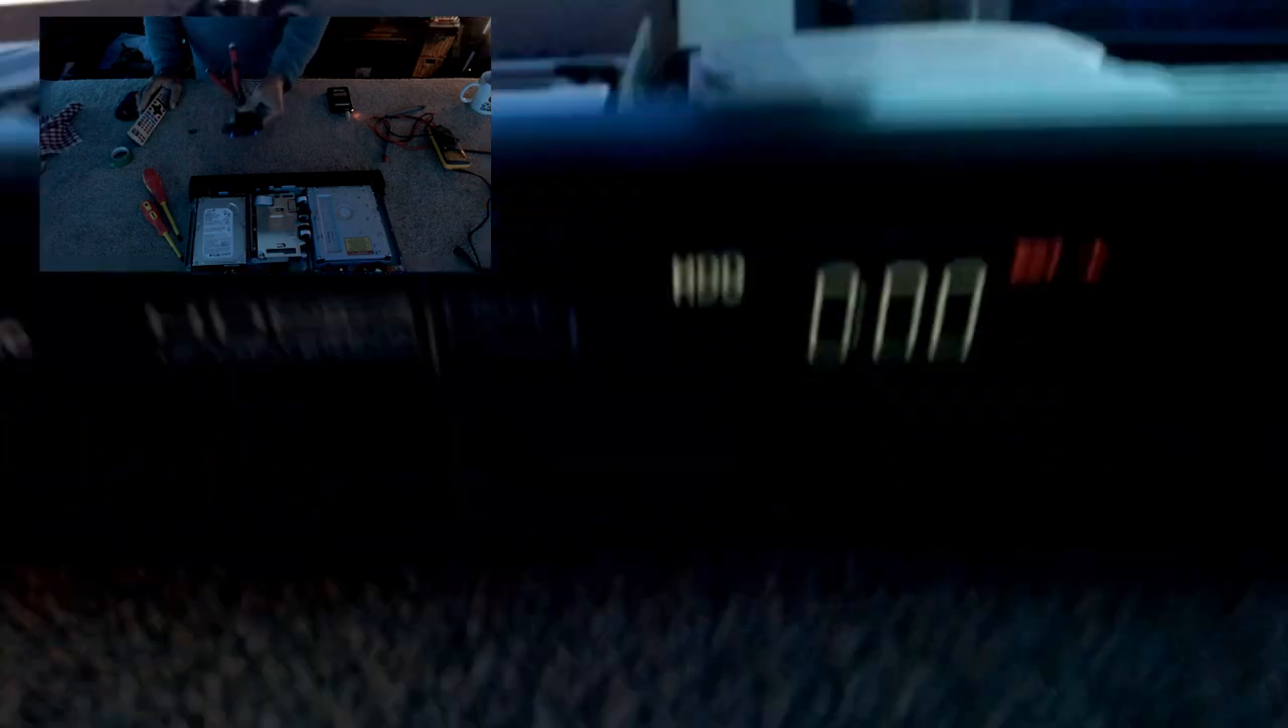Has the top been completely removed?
Yes.